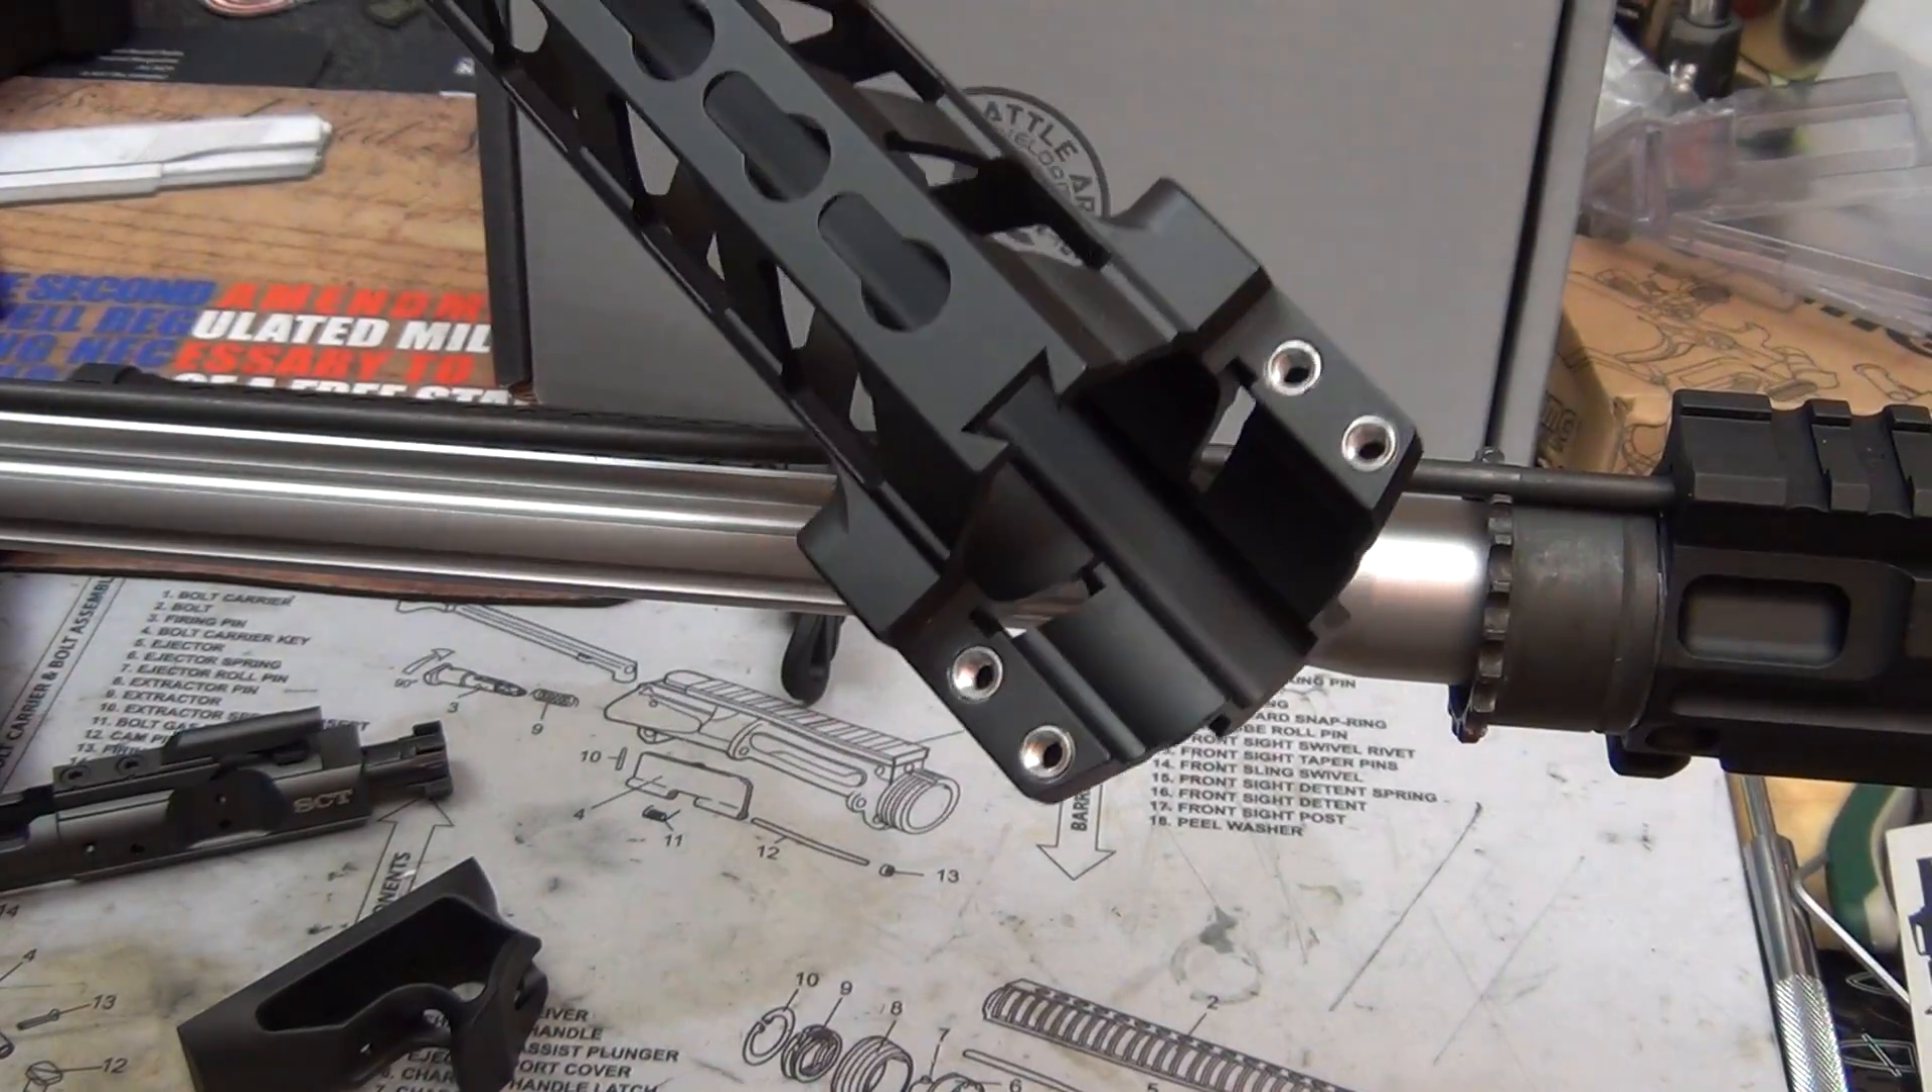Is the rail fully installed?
No.